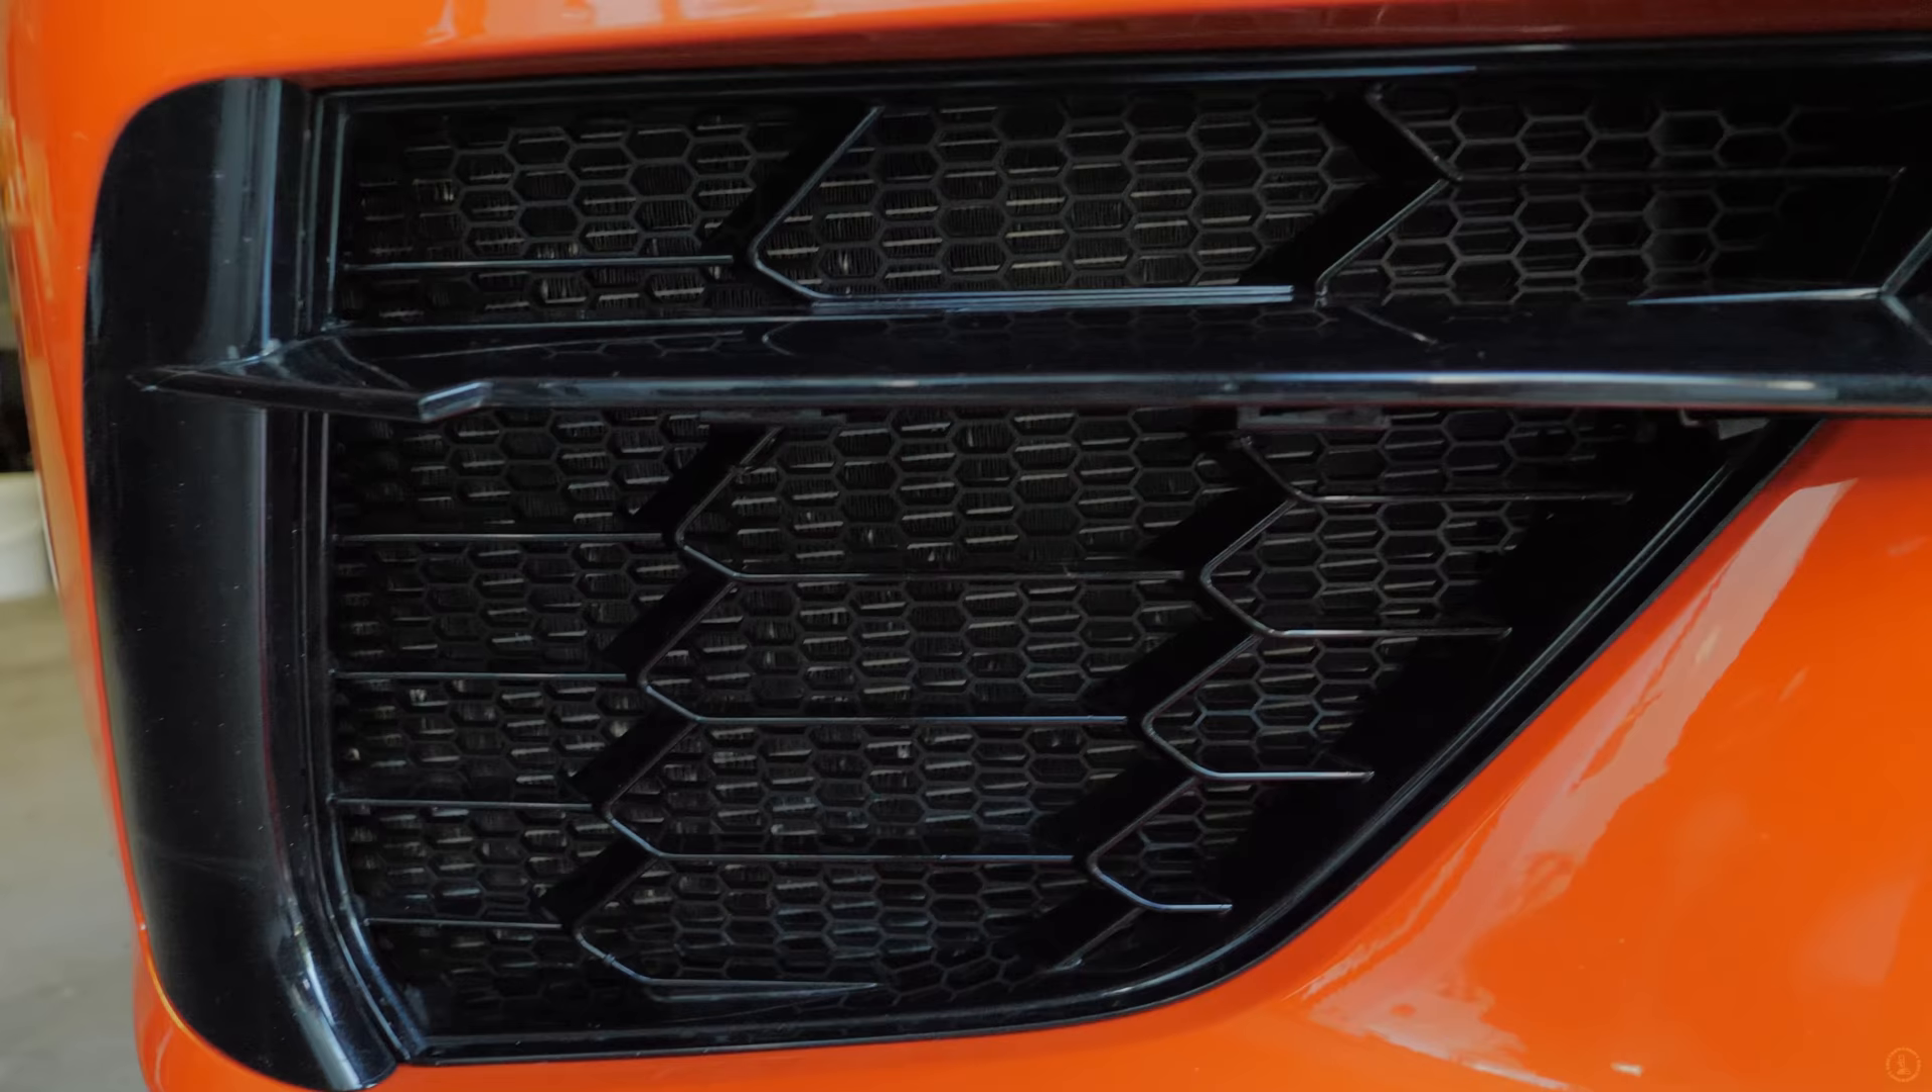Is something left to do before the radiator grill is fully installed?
No.